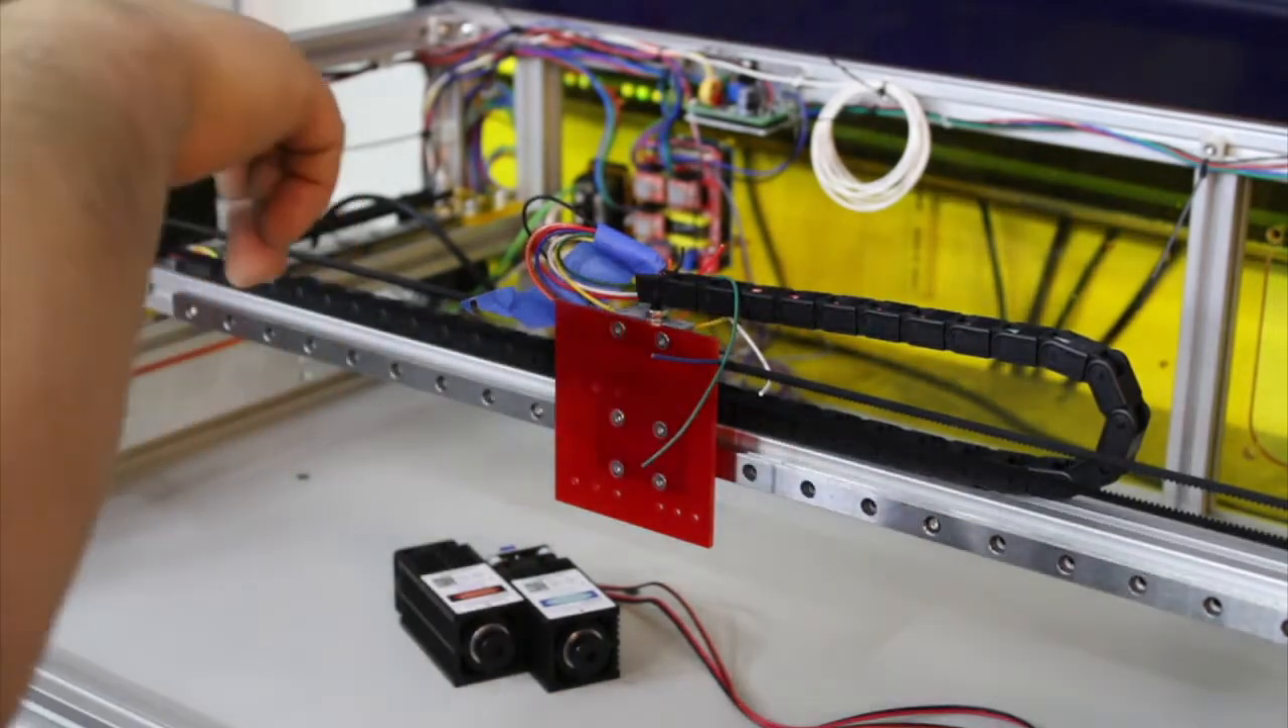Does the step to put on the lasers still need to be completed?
Yes.